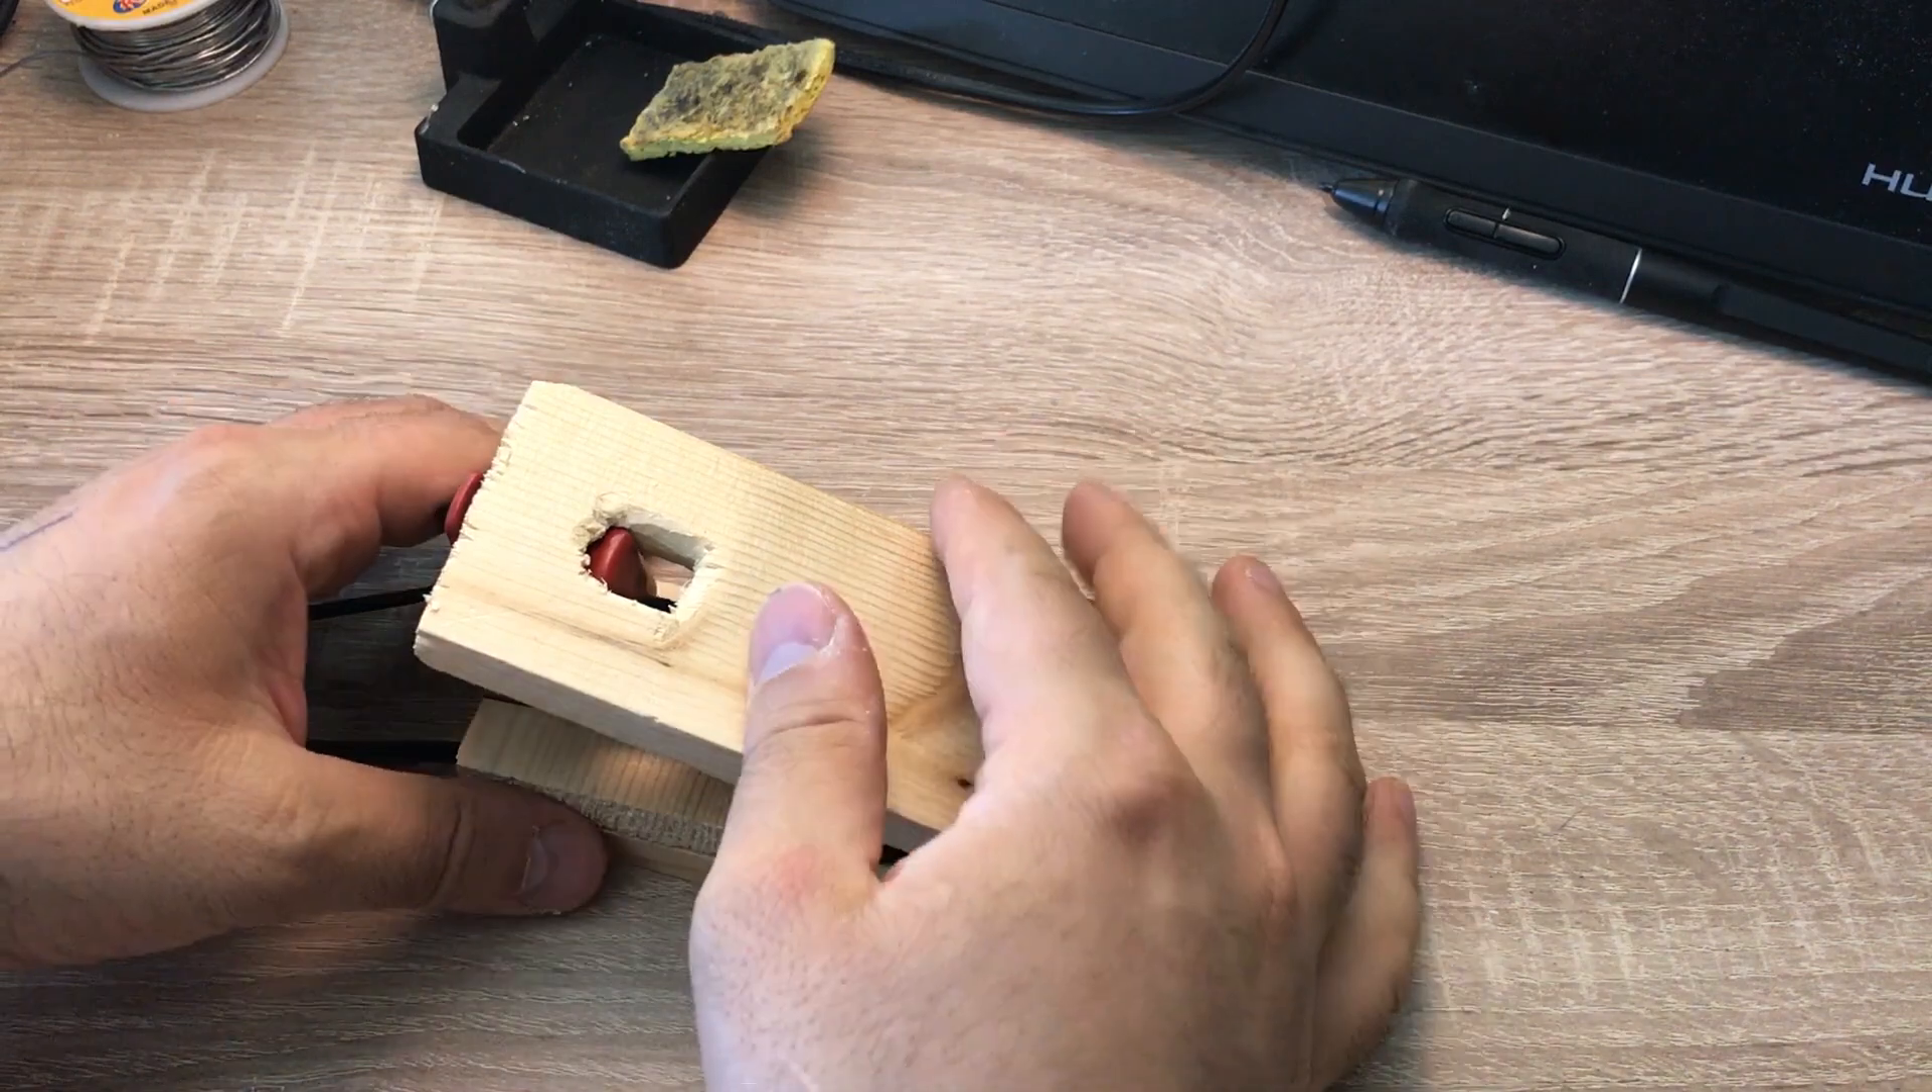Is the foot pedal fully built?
No.